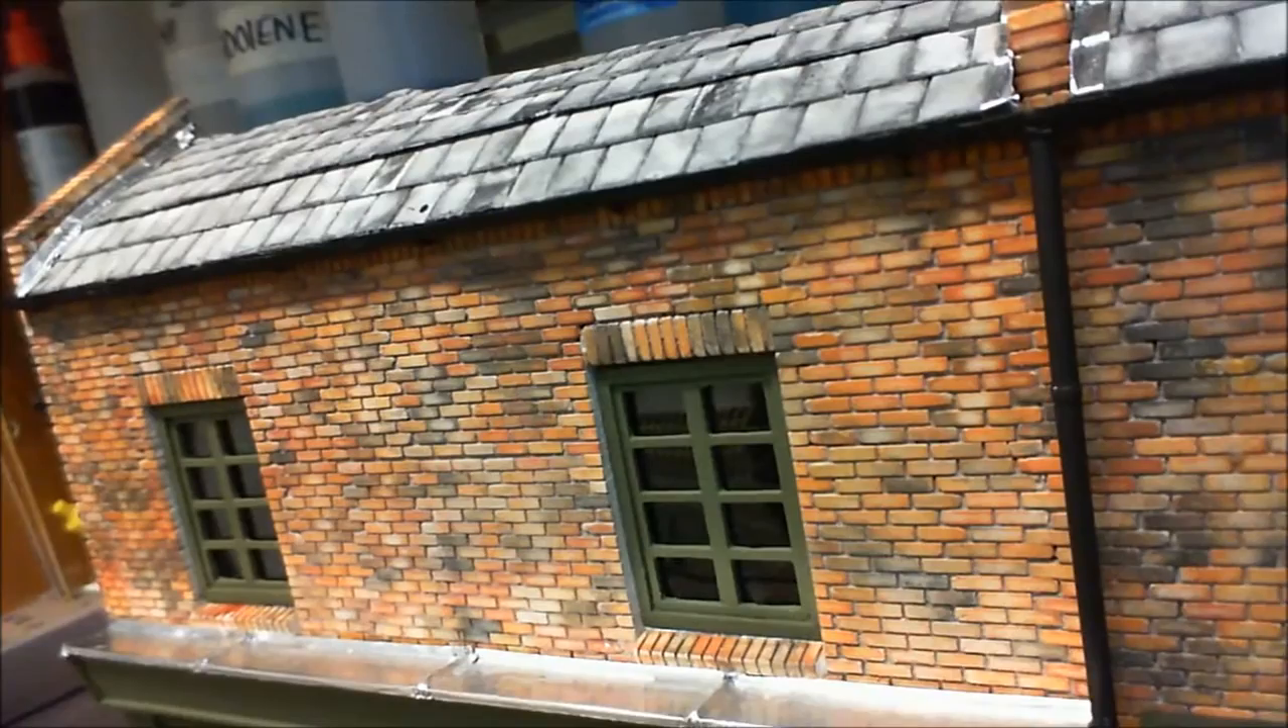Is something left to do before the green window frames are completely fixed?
No.